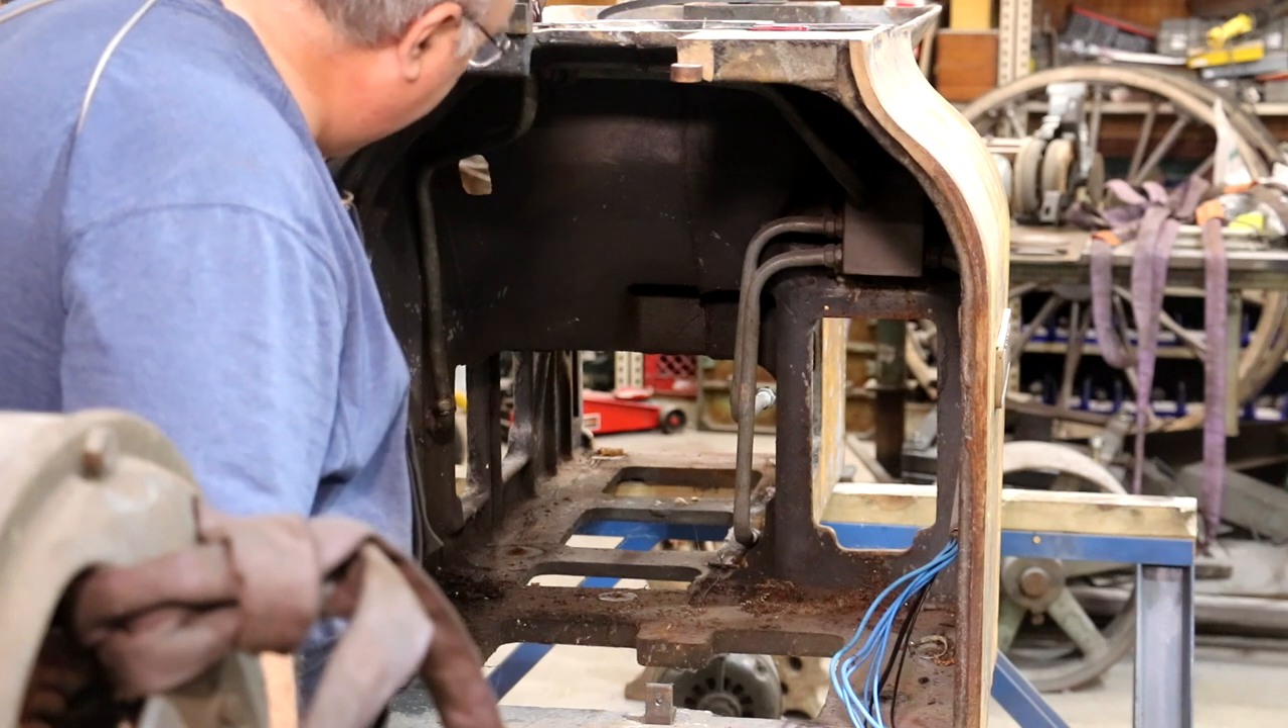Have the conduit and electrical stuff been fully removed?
No.